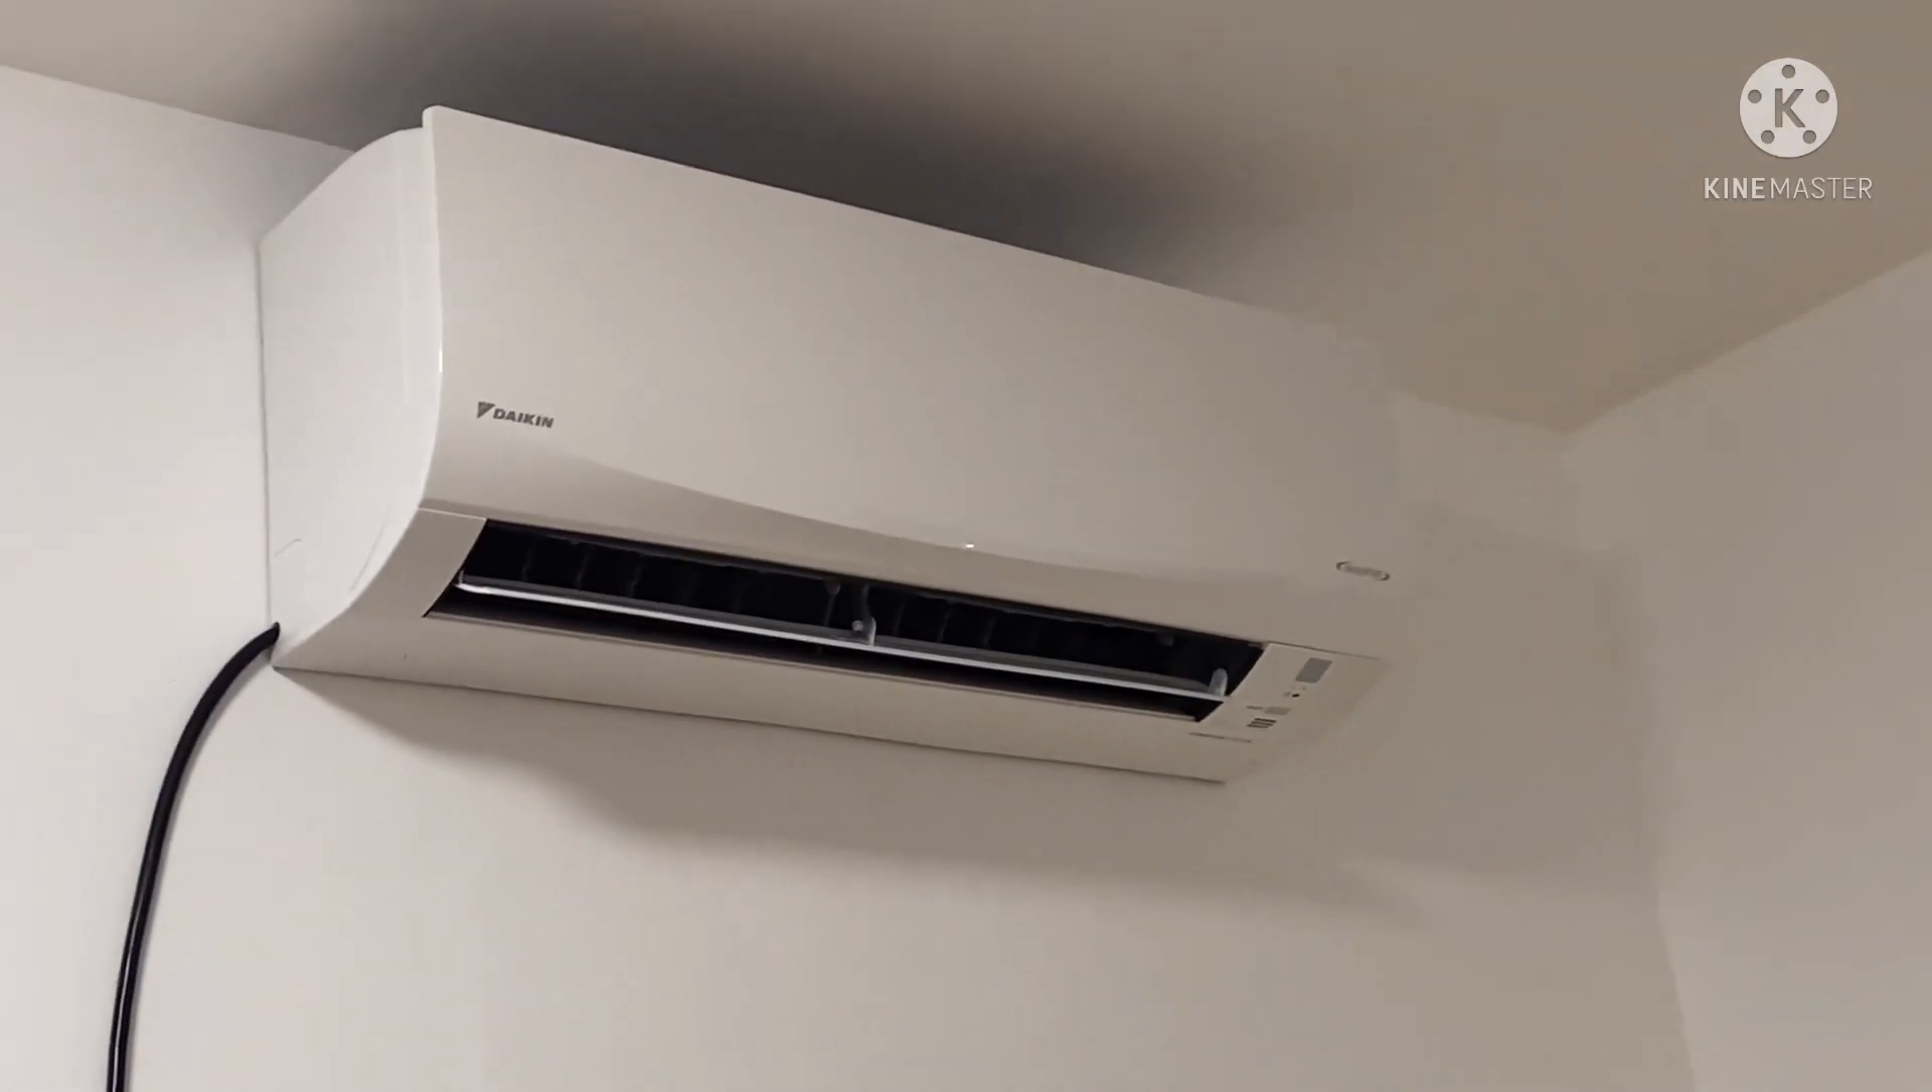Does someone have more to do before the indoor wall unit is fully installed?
No.